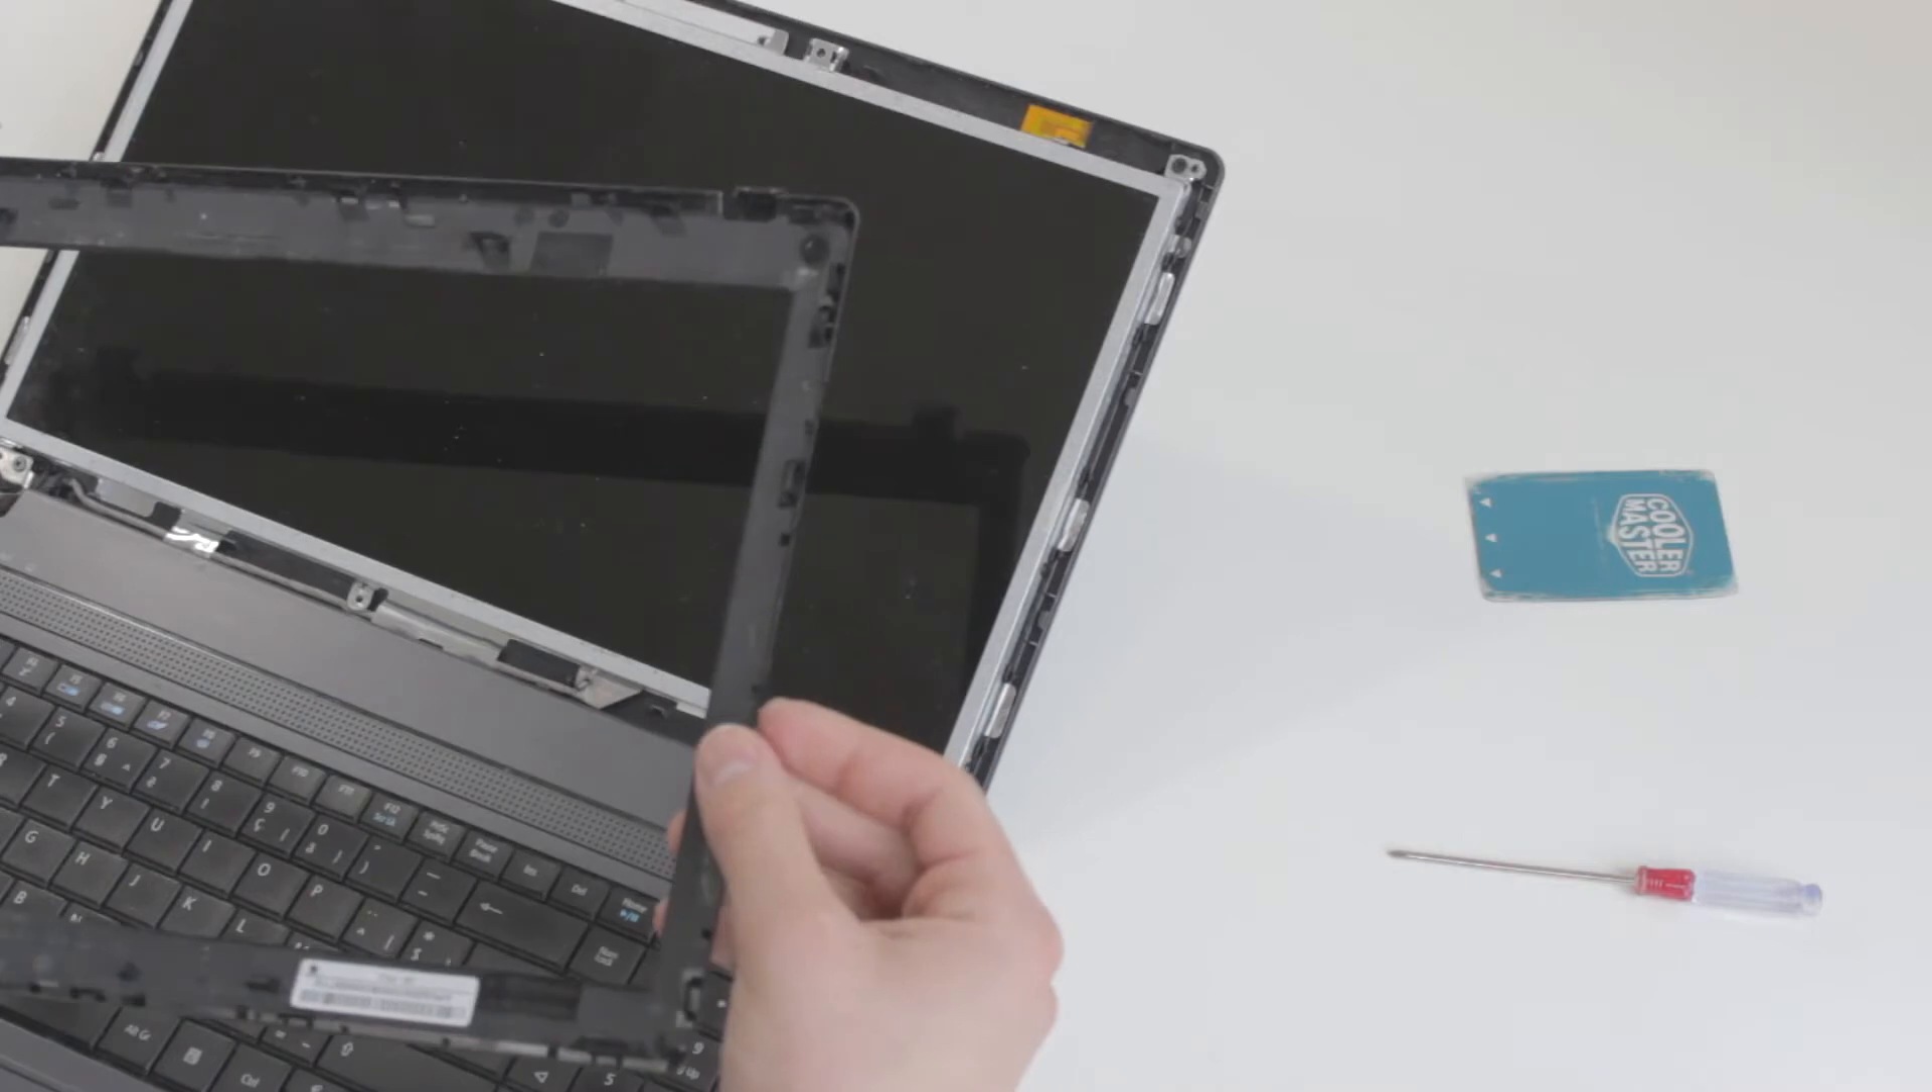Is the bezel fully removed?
Yes.